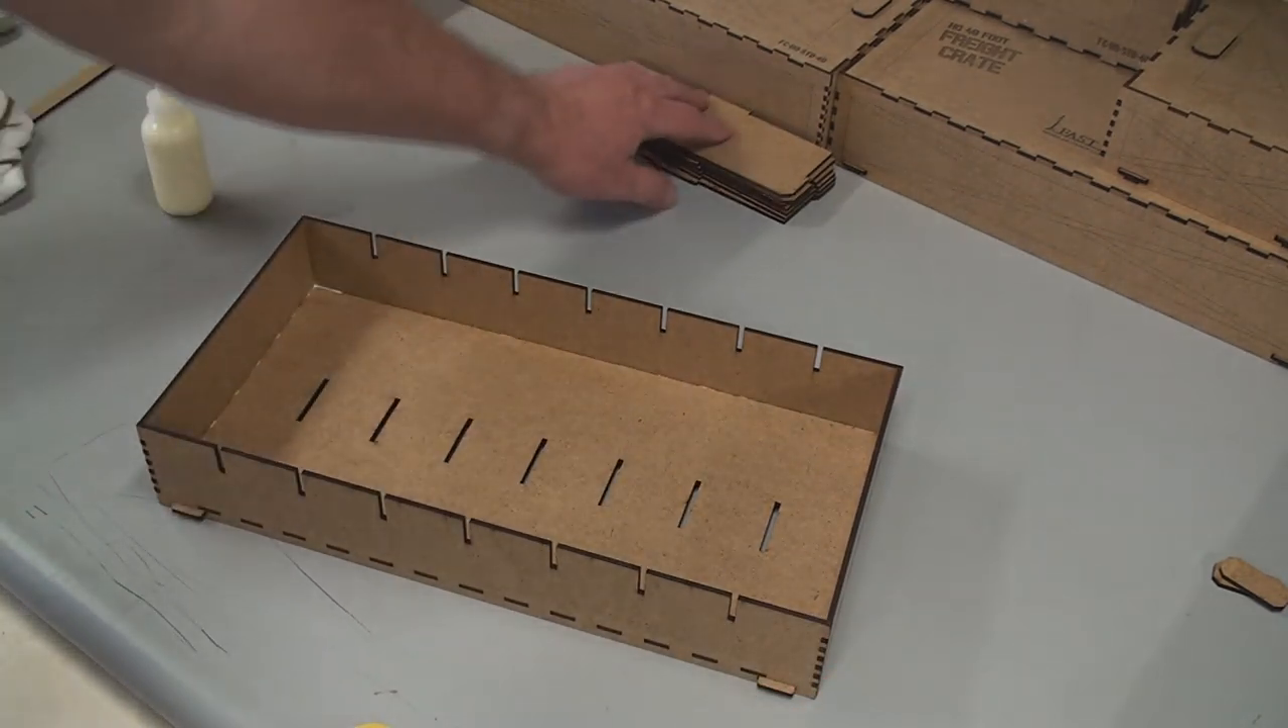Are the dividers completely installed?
No.